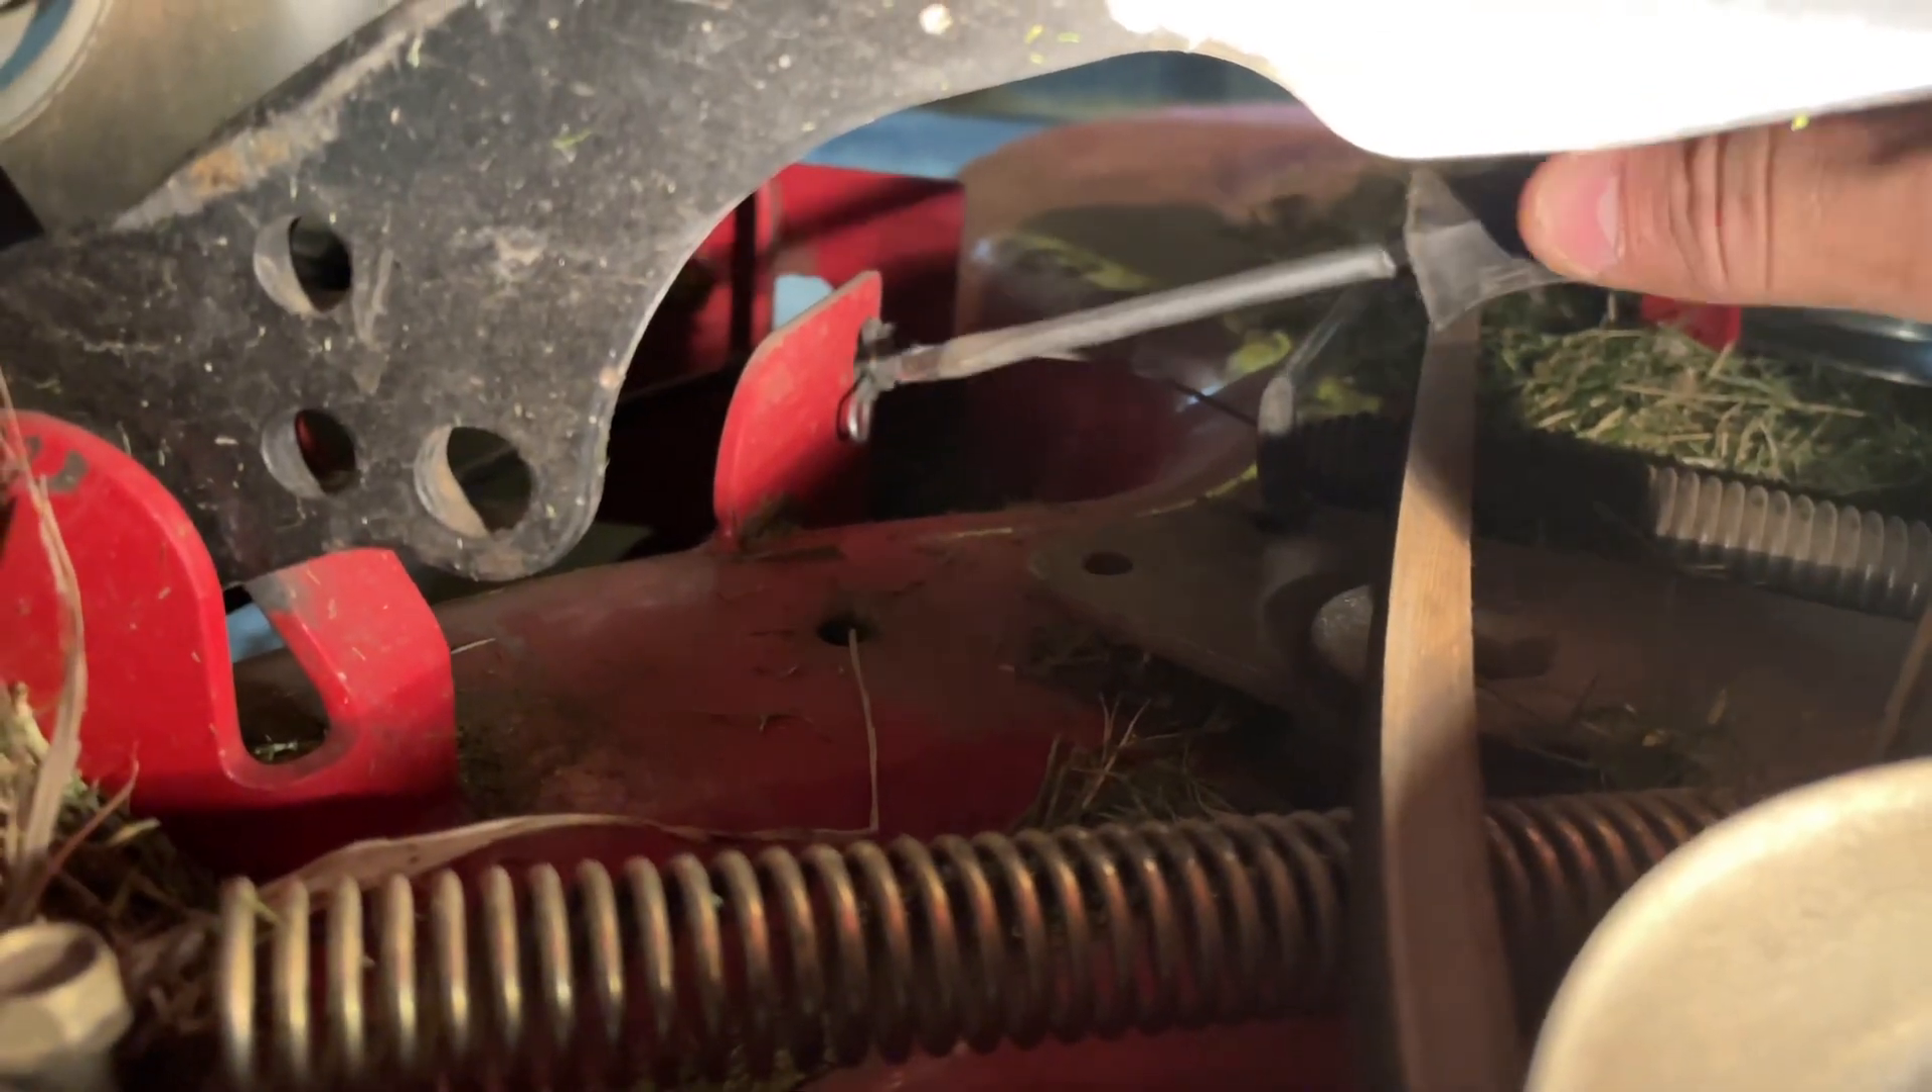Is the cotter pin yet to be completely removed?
Yes.